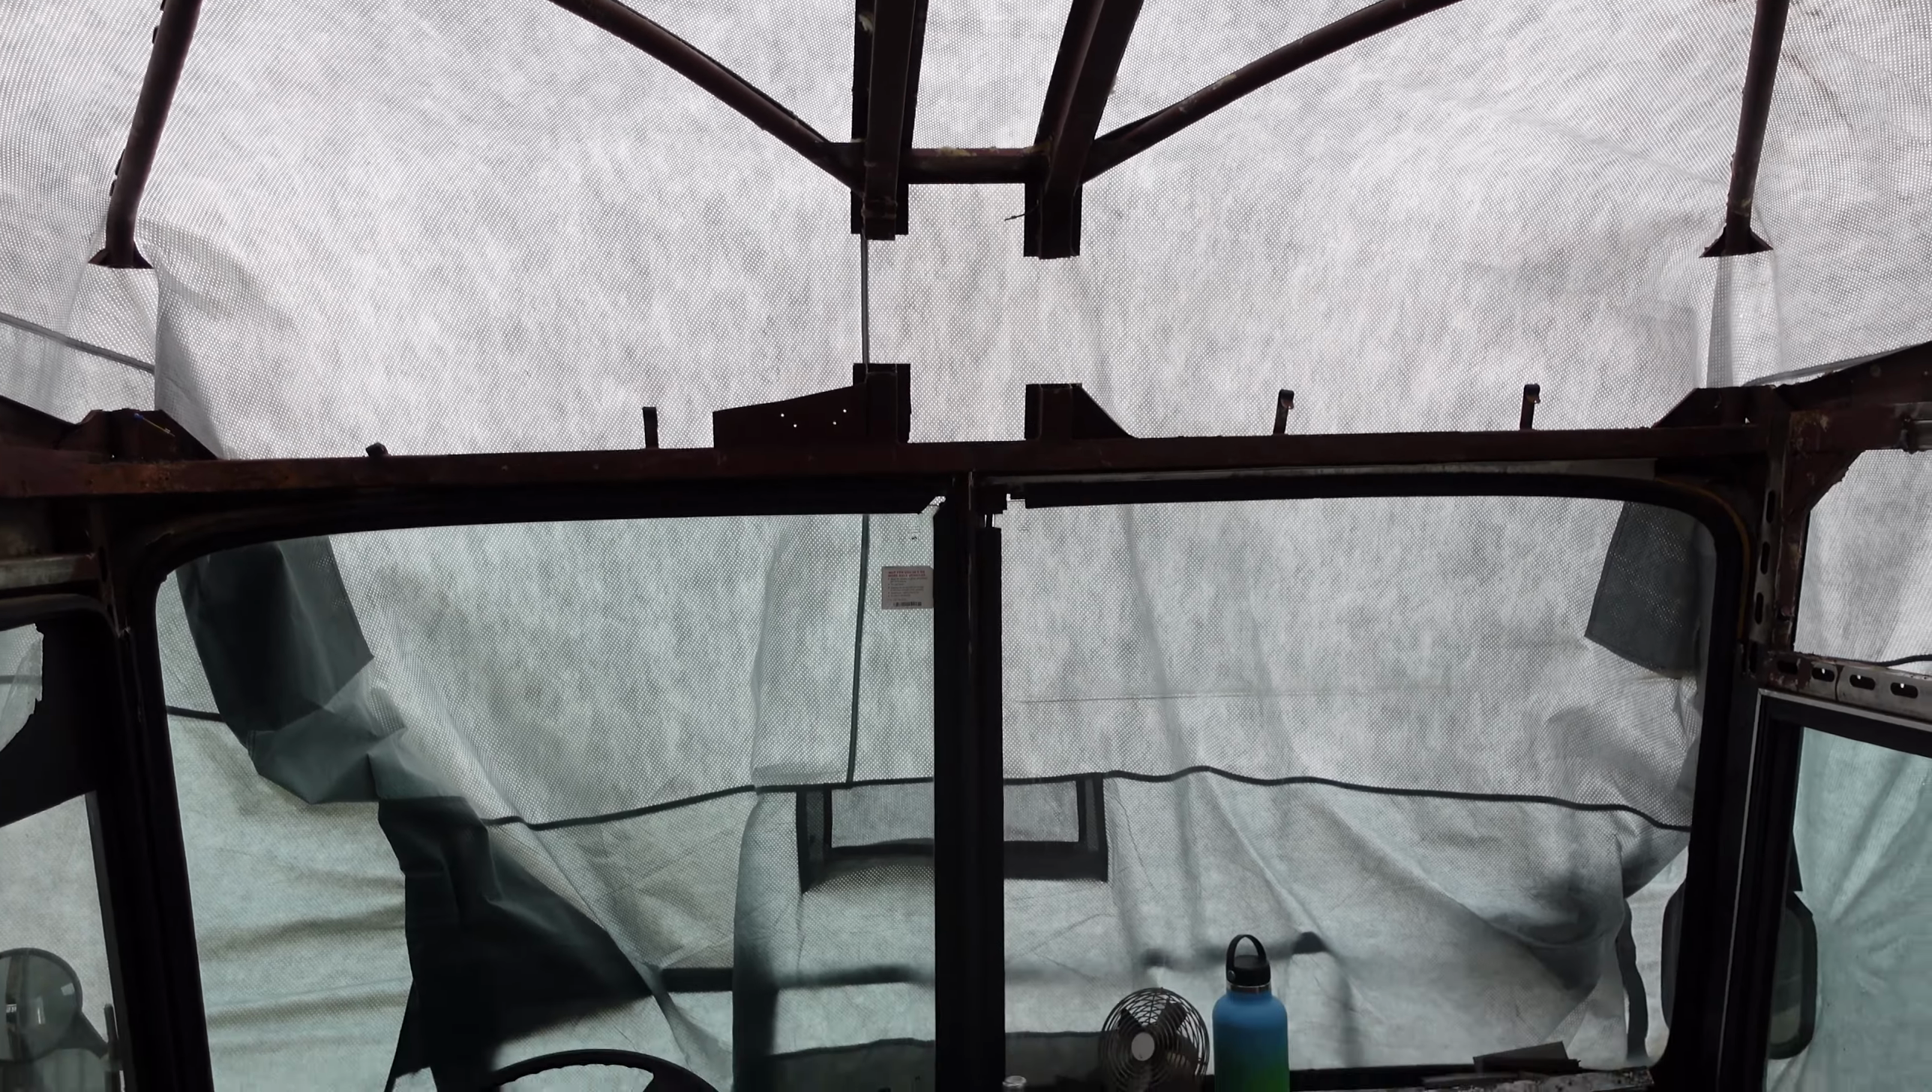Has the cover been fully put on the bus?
Yes.